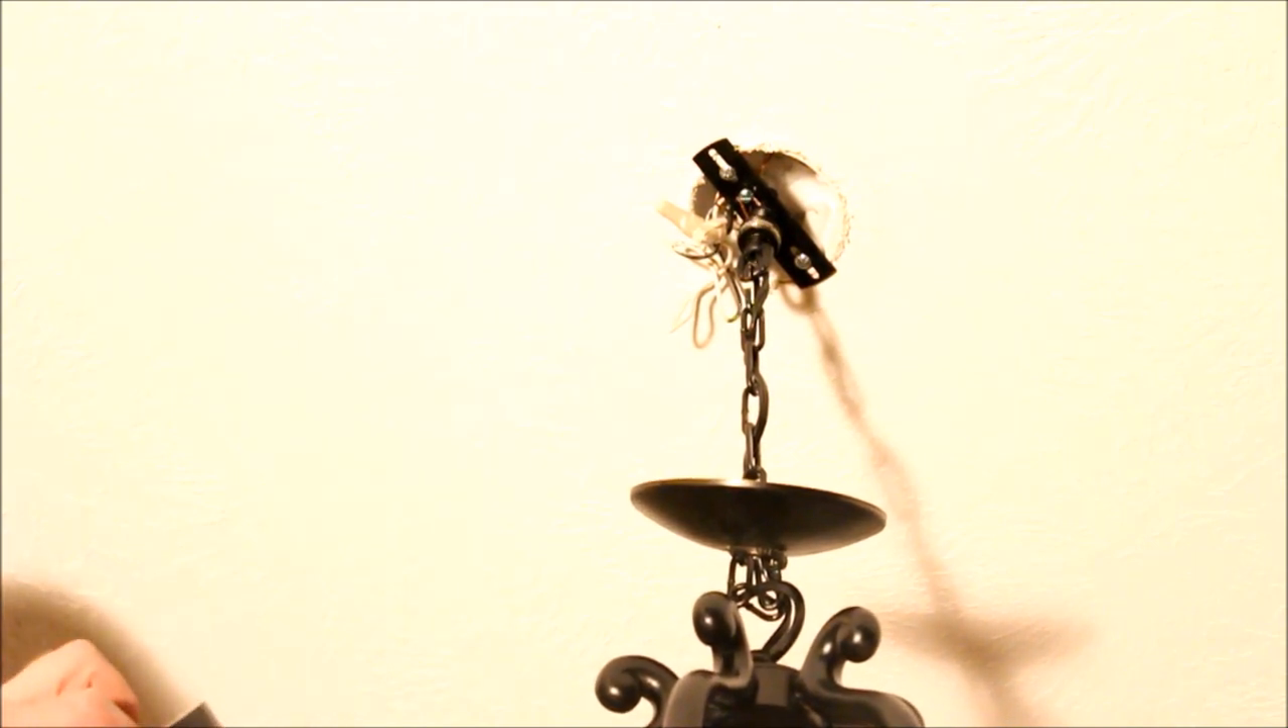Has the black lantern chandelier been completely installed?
No.